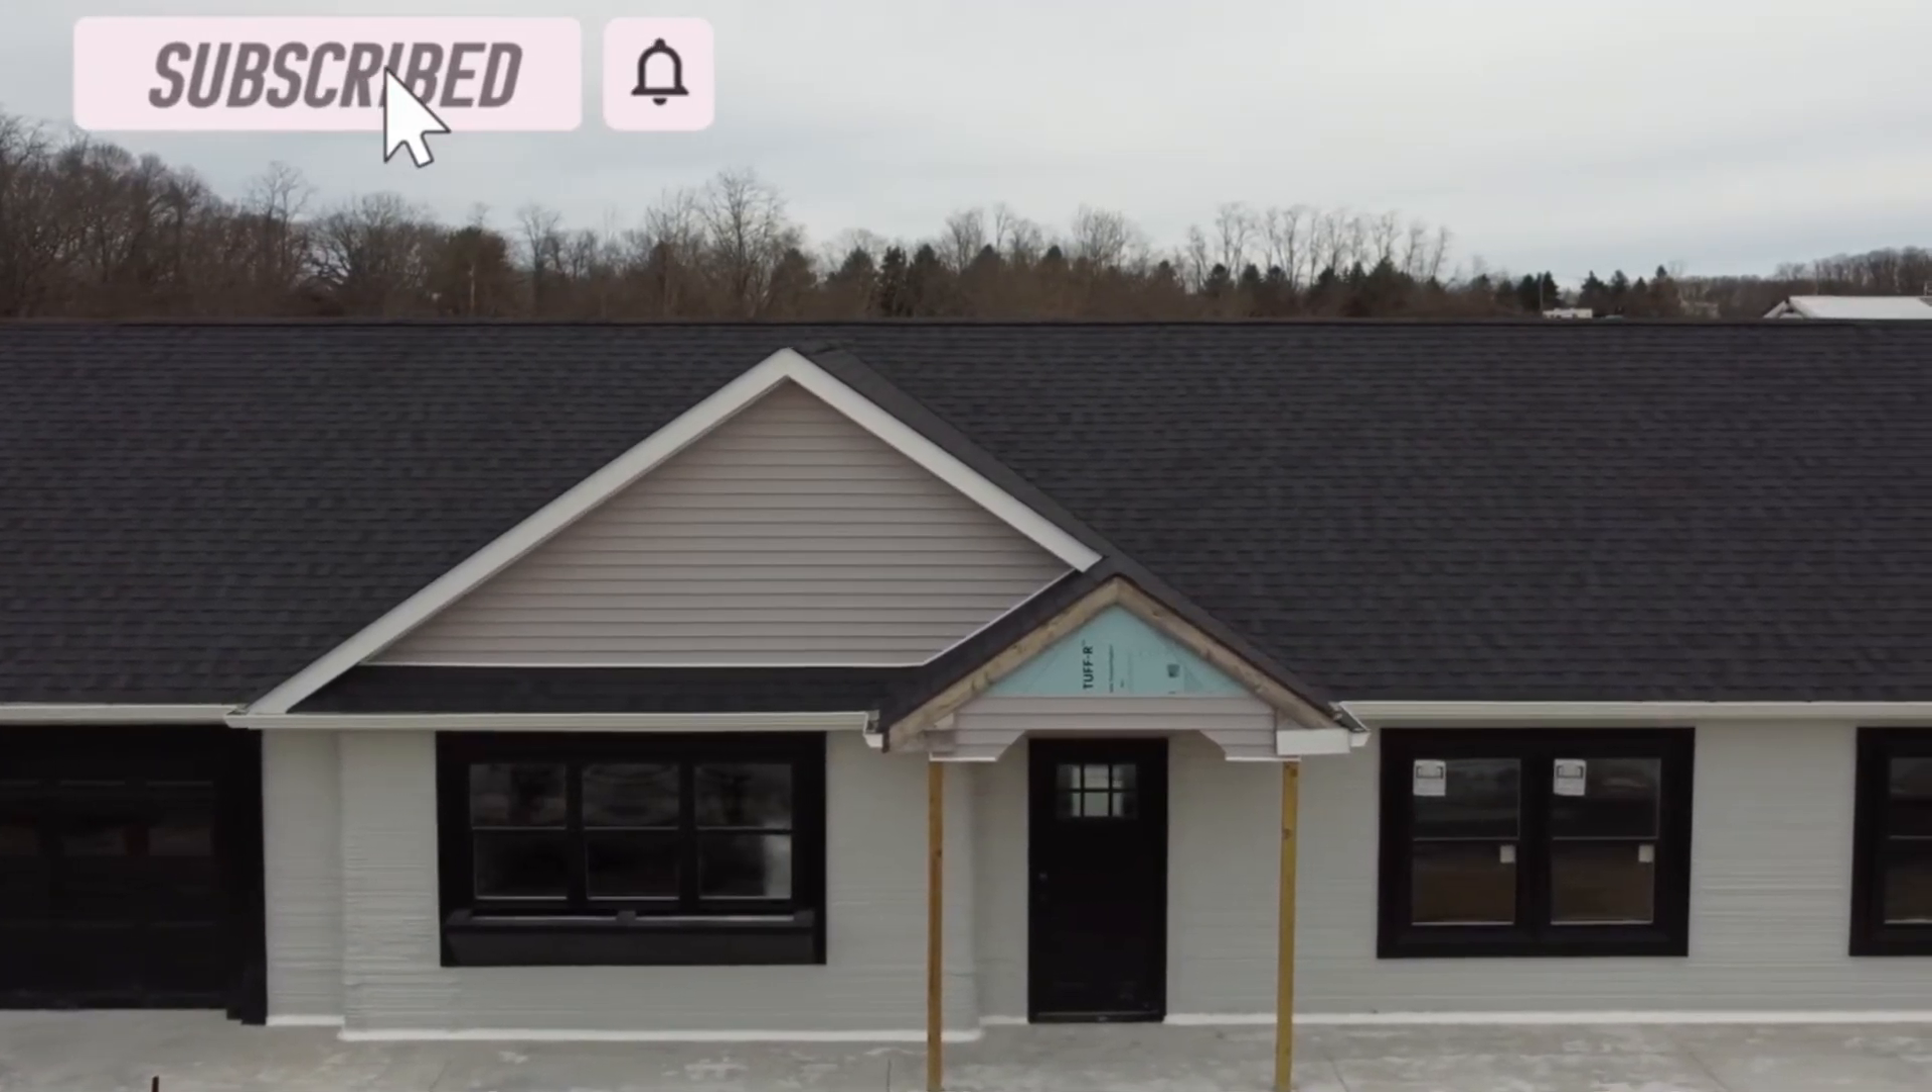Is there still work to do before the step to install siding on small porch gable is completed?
Yes.